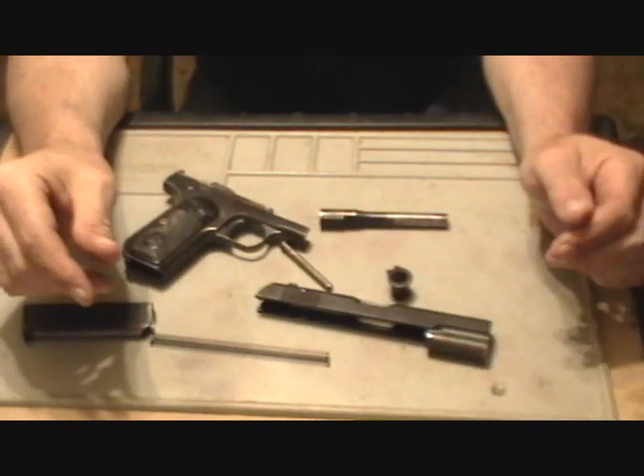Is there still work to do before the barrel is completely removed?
No.